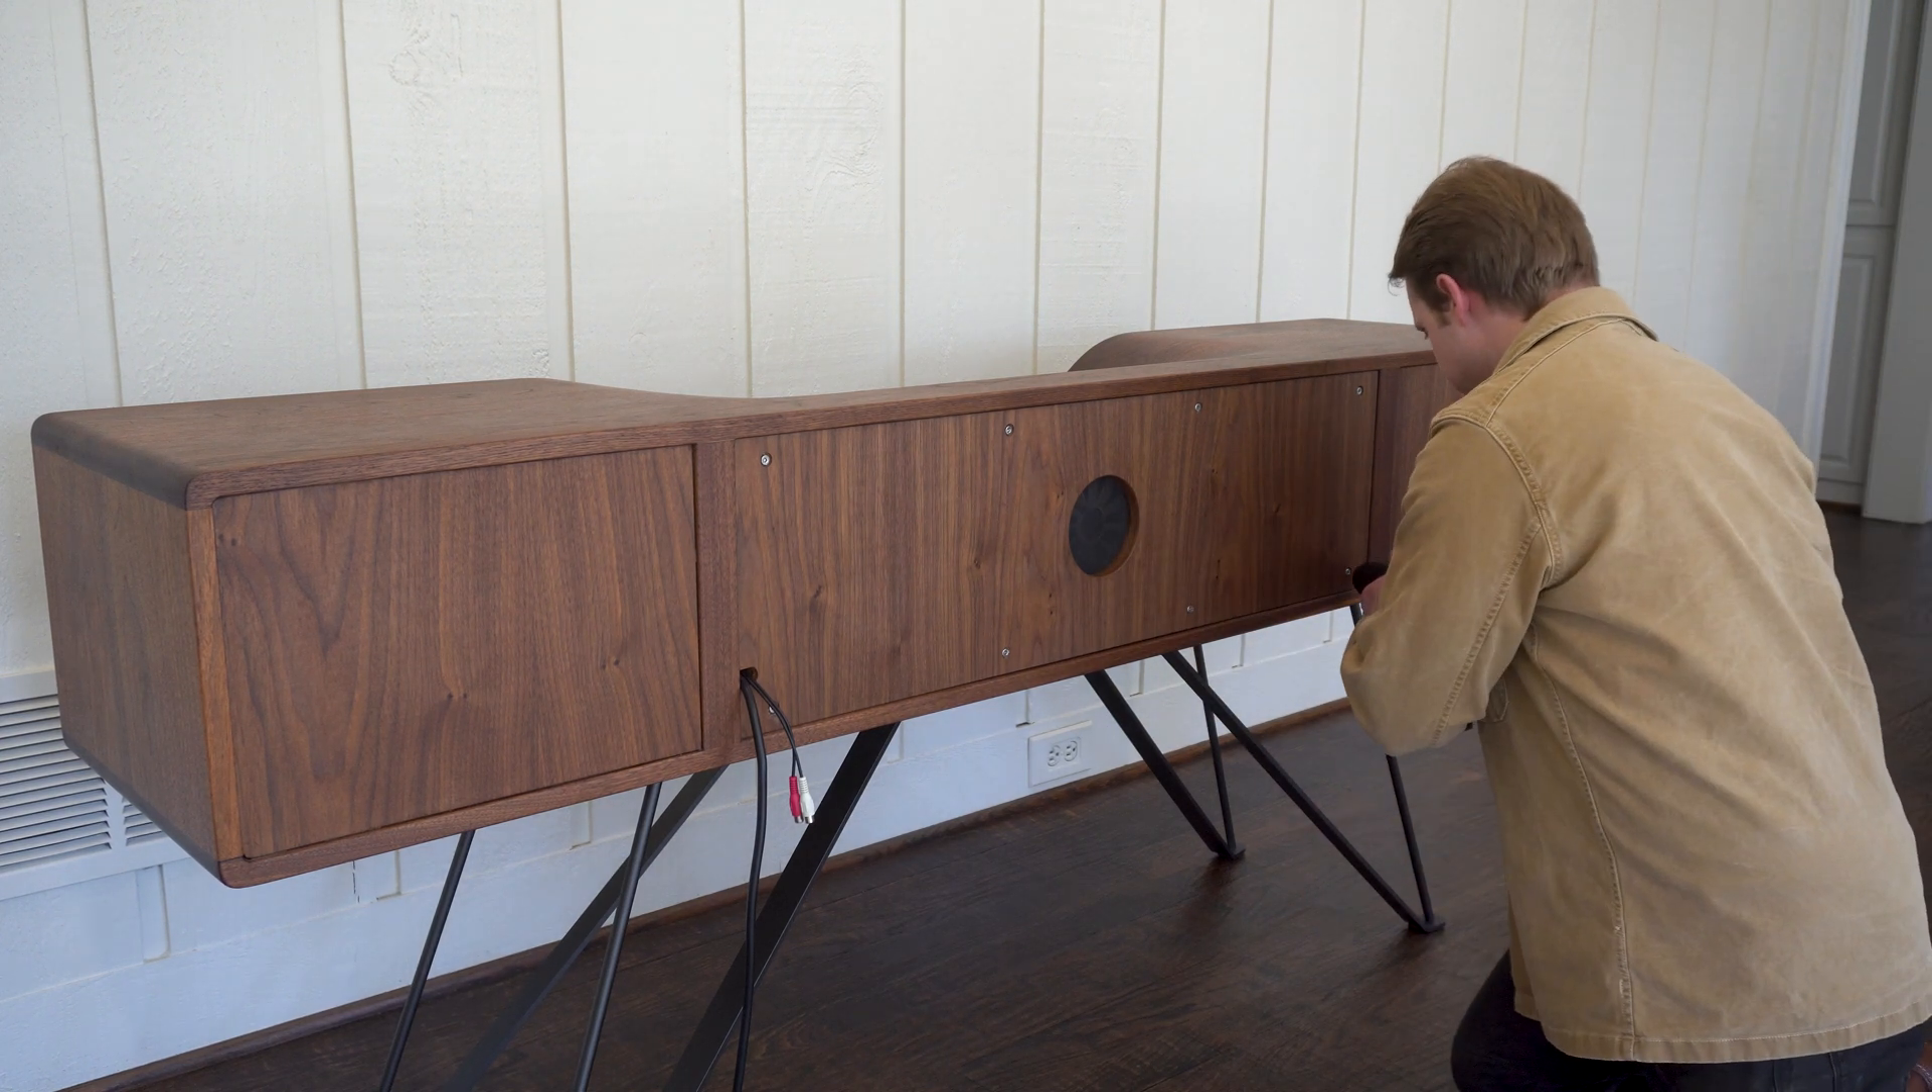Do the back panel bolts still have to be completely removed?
Yes.